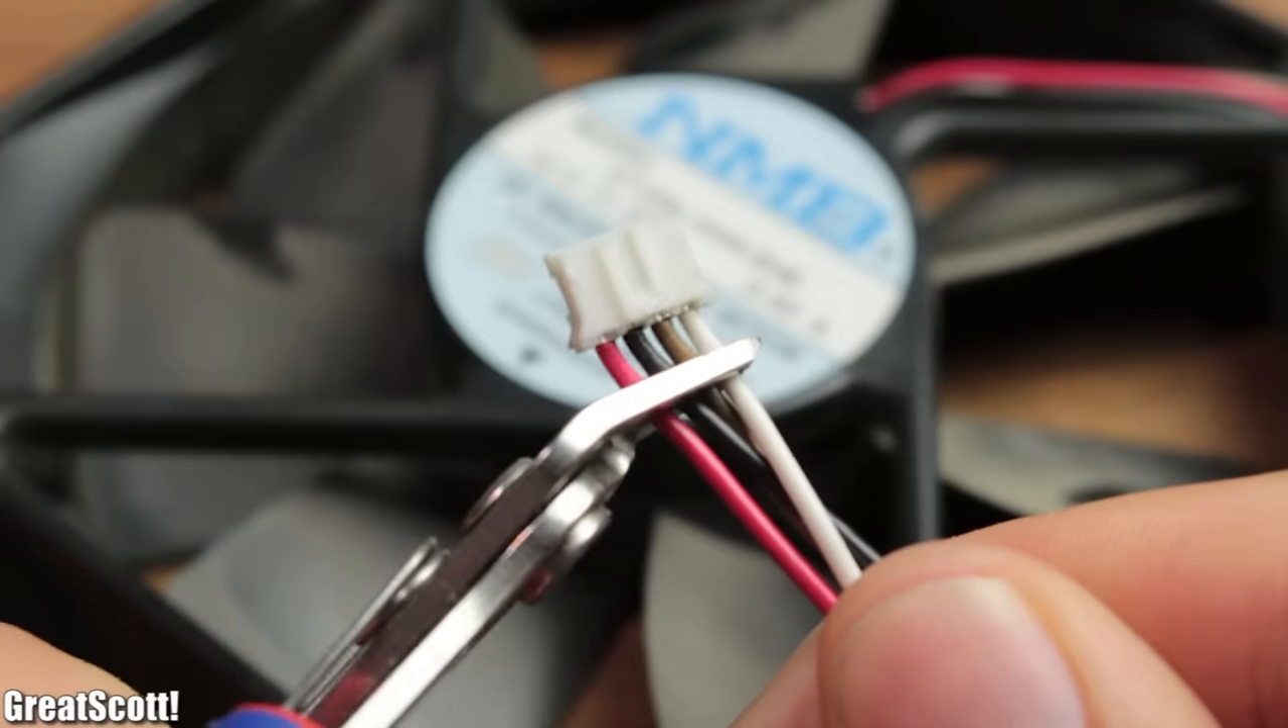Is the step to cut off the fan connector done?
No.